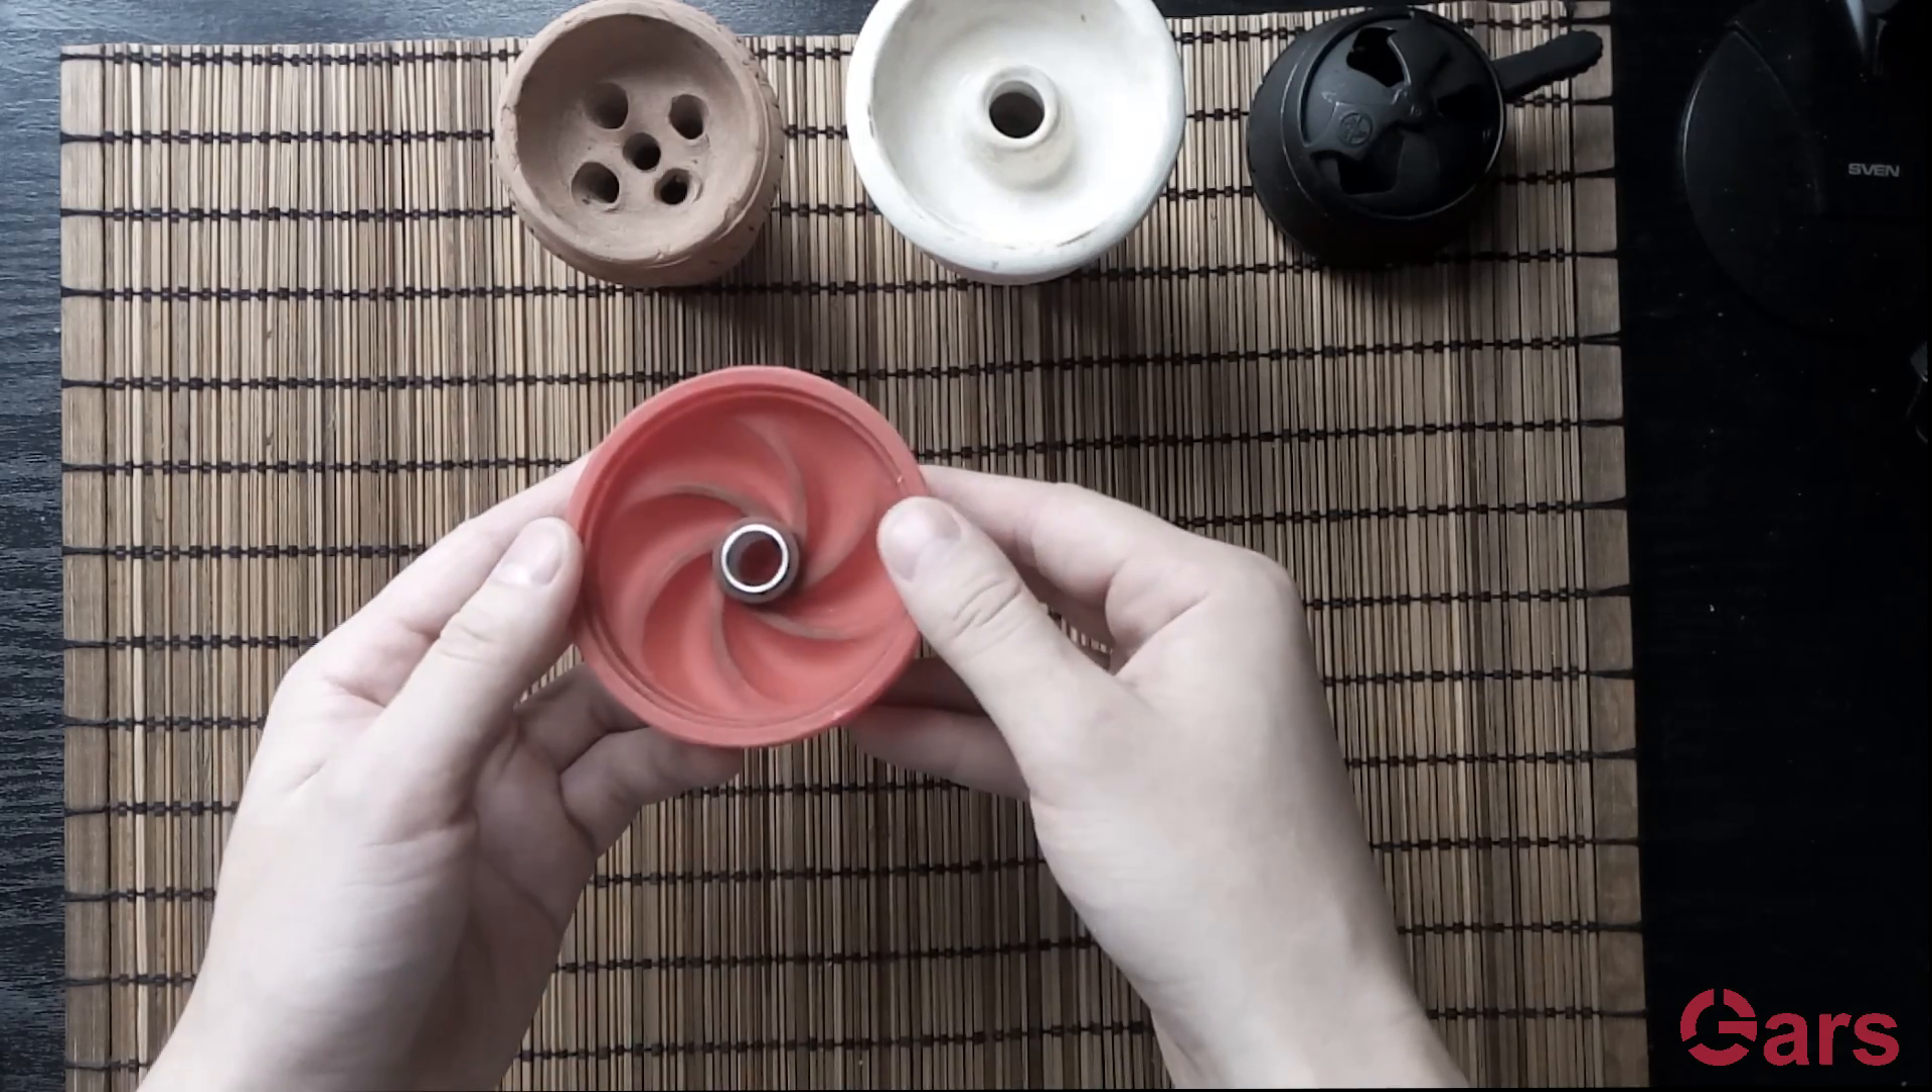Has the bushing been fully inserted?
Yes.